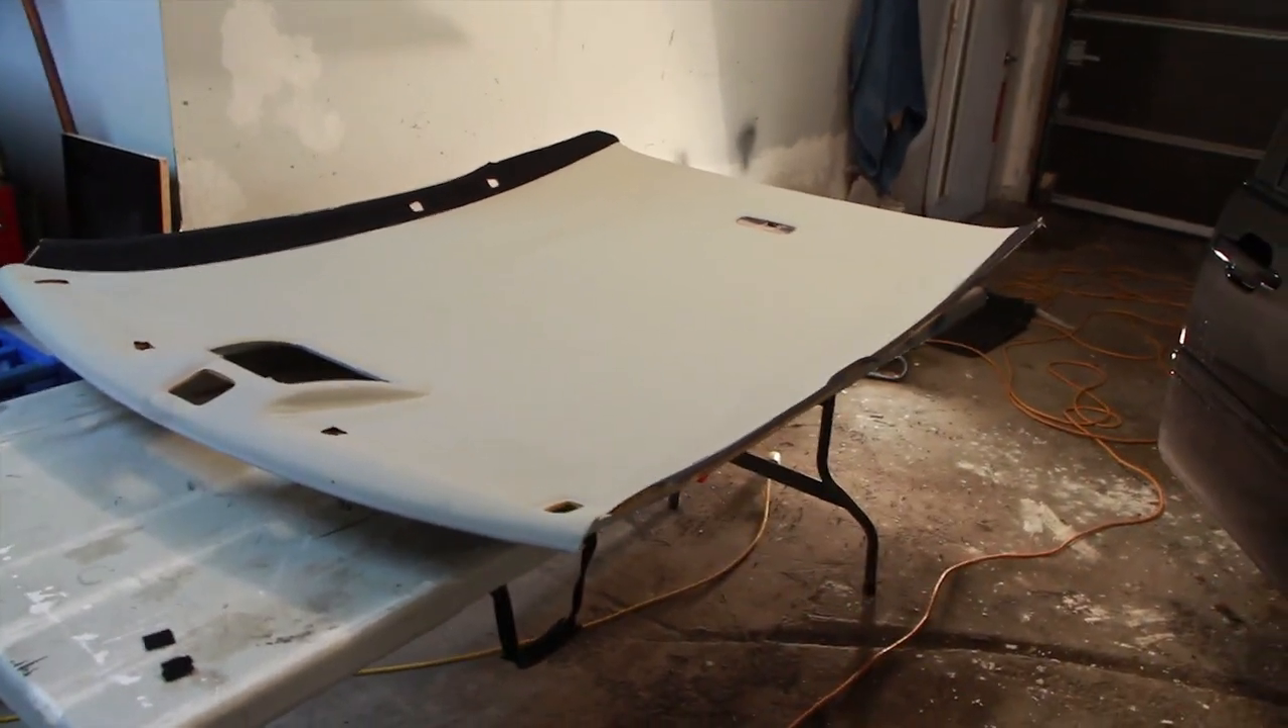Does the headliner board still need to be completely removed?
No.